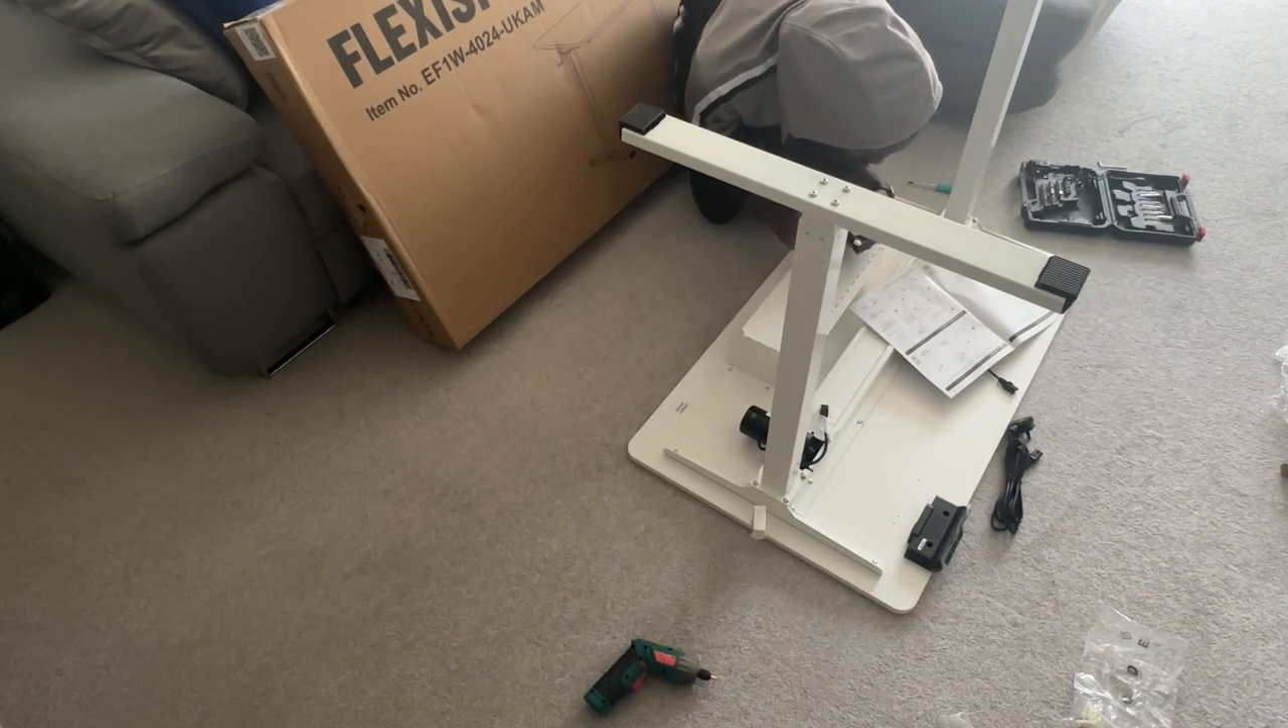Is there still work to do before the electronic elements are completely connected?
Yes.